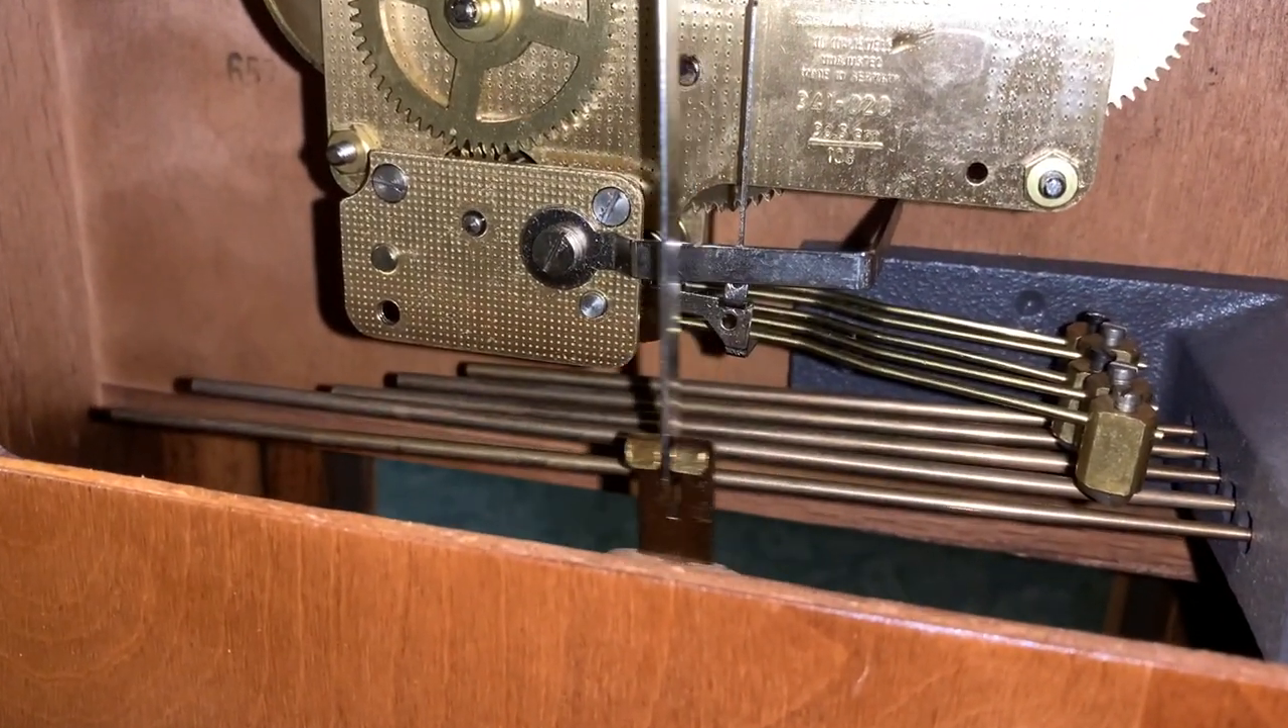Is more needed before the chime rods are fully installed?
No.